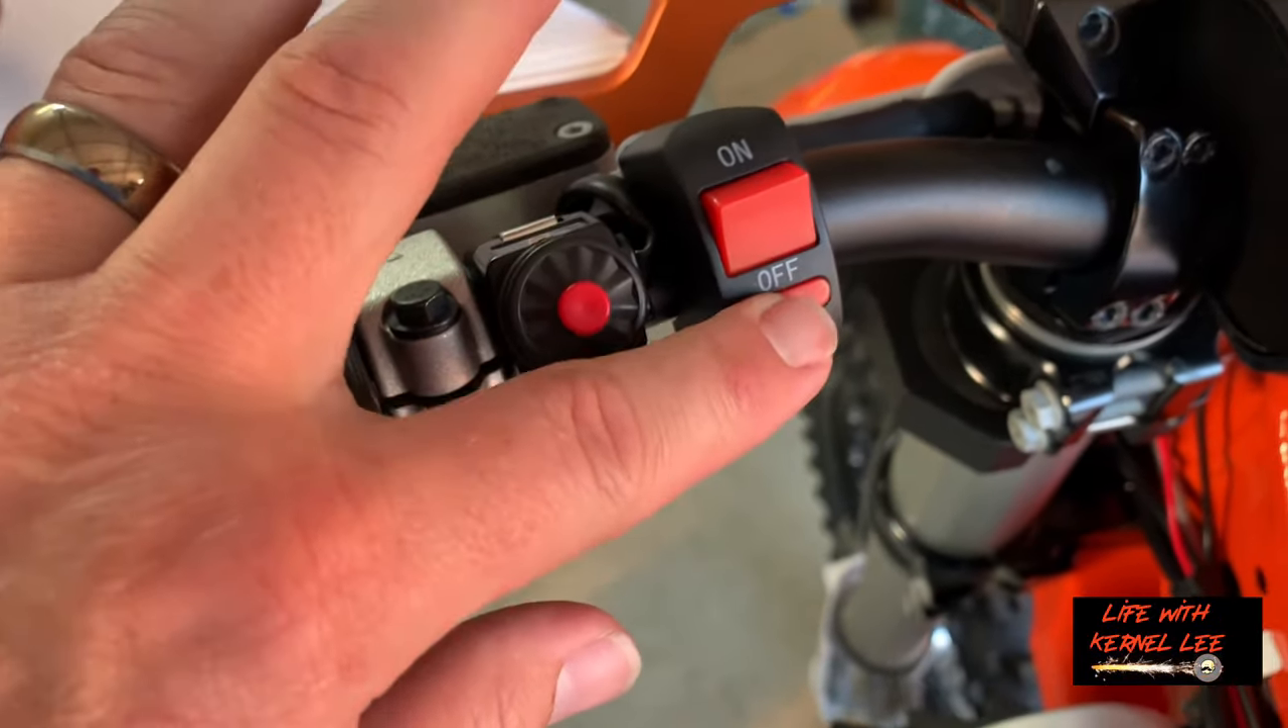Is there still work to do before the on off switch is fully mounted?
No.